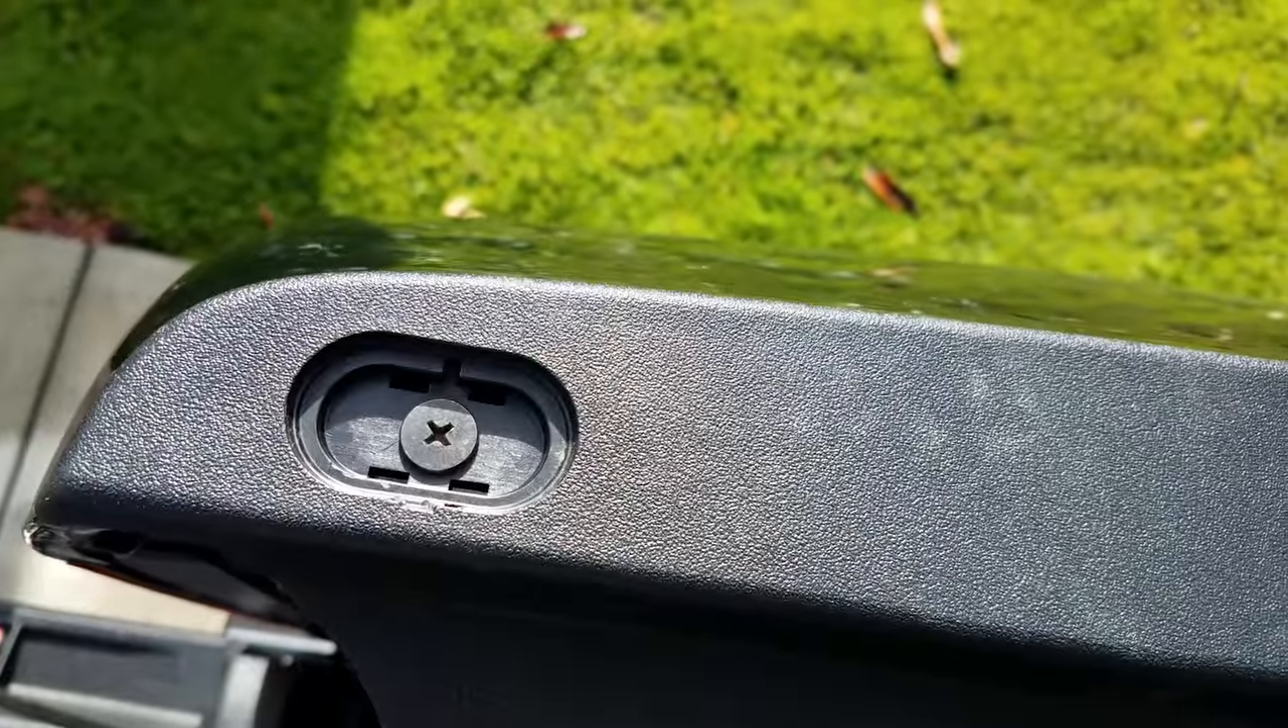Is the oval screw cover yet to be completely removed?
No.